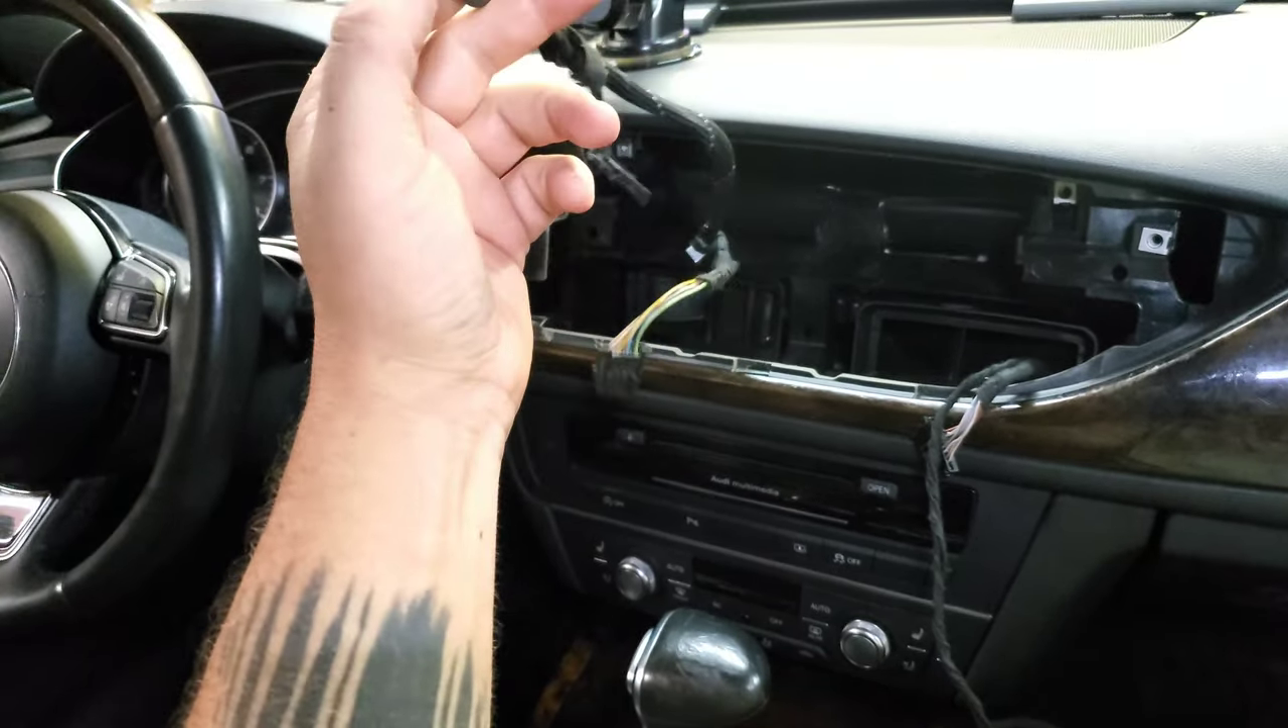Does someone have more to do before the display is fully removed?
No.